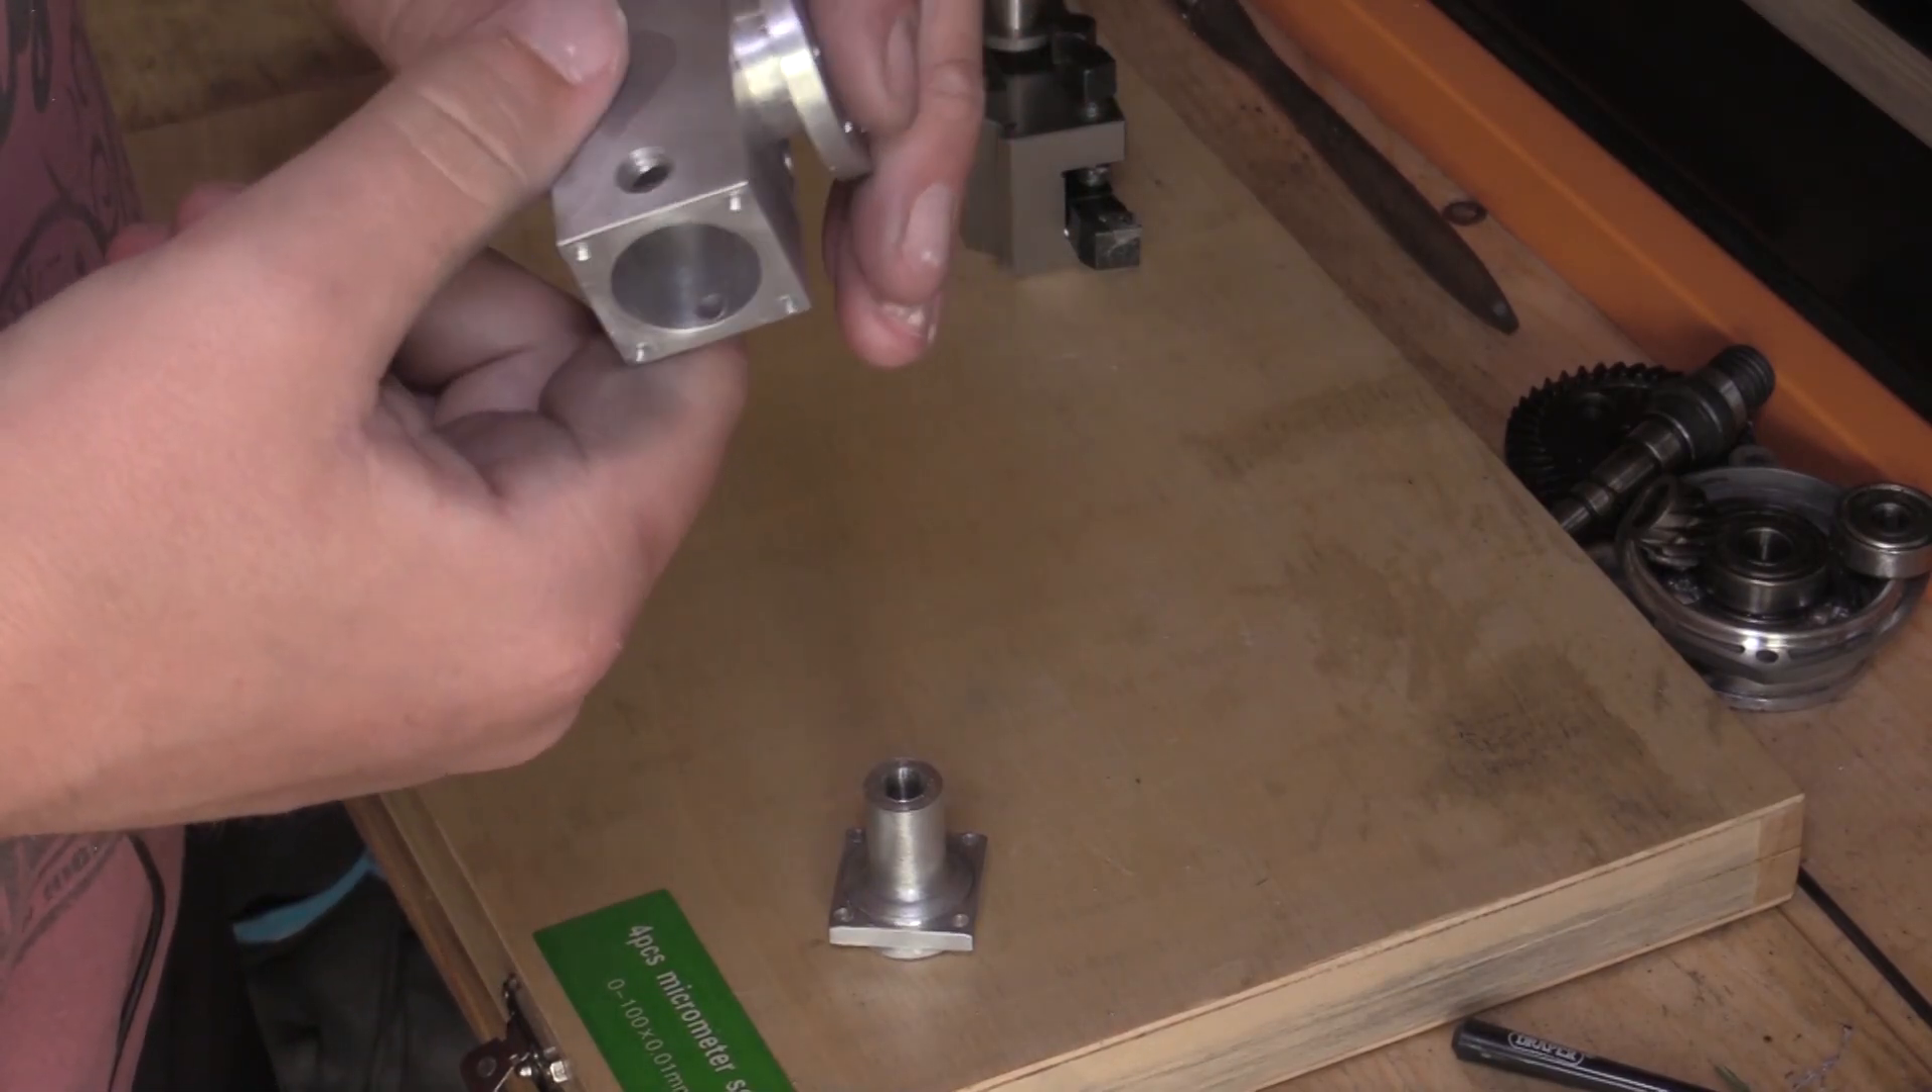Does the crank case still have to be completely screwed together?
Yes.